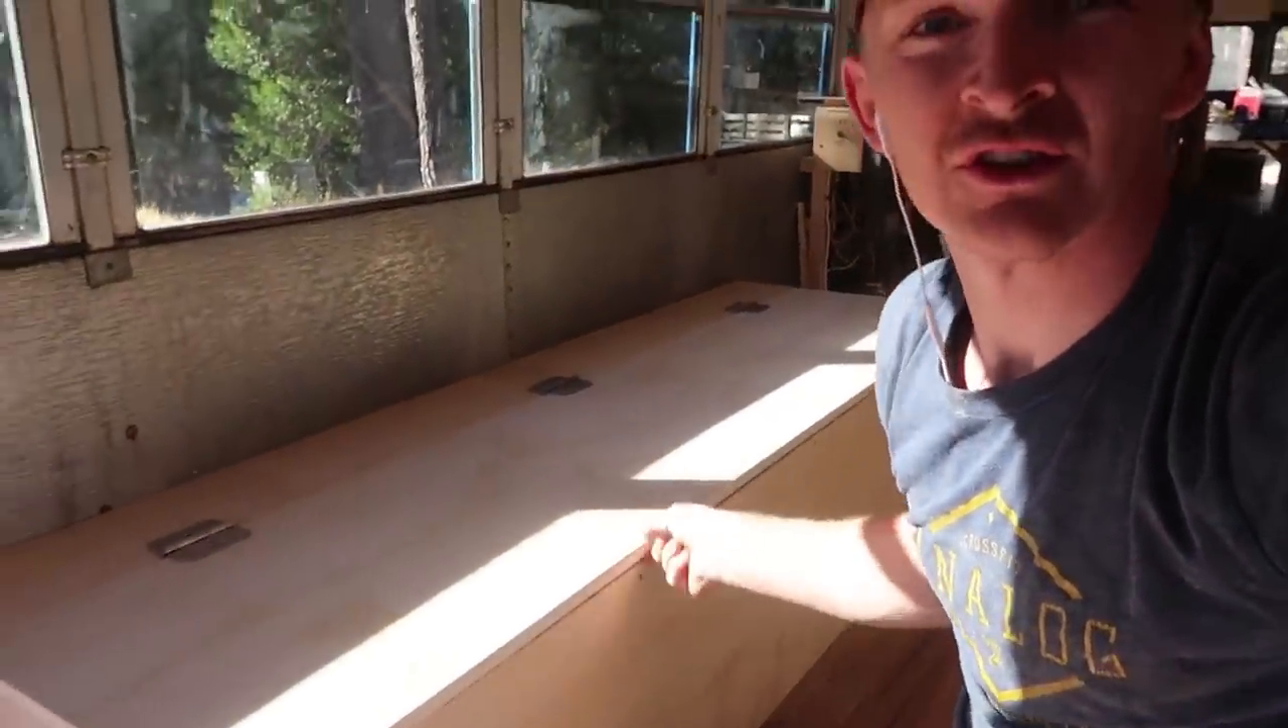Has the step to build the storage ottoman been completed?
Yes.